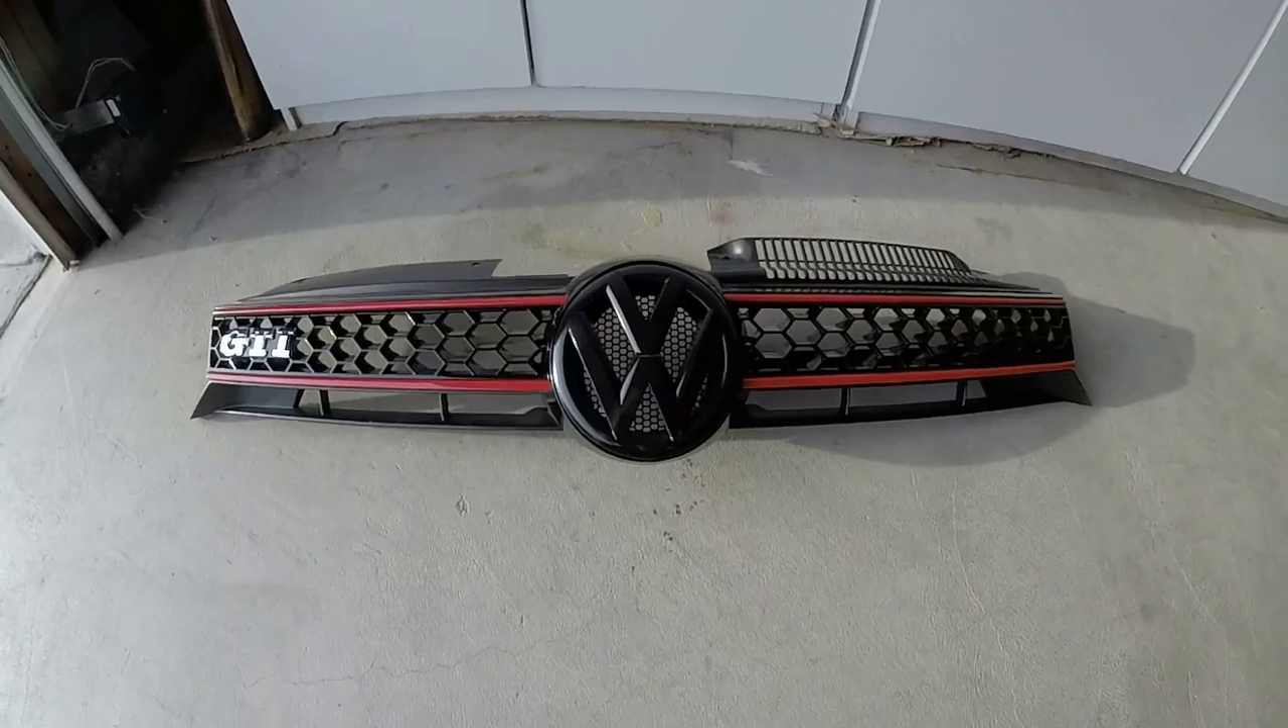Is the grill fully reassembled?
Yes.